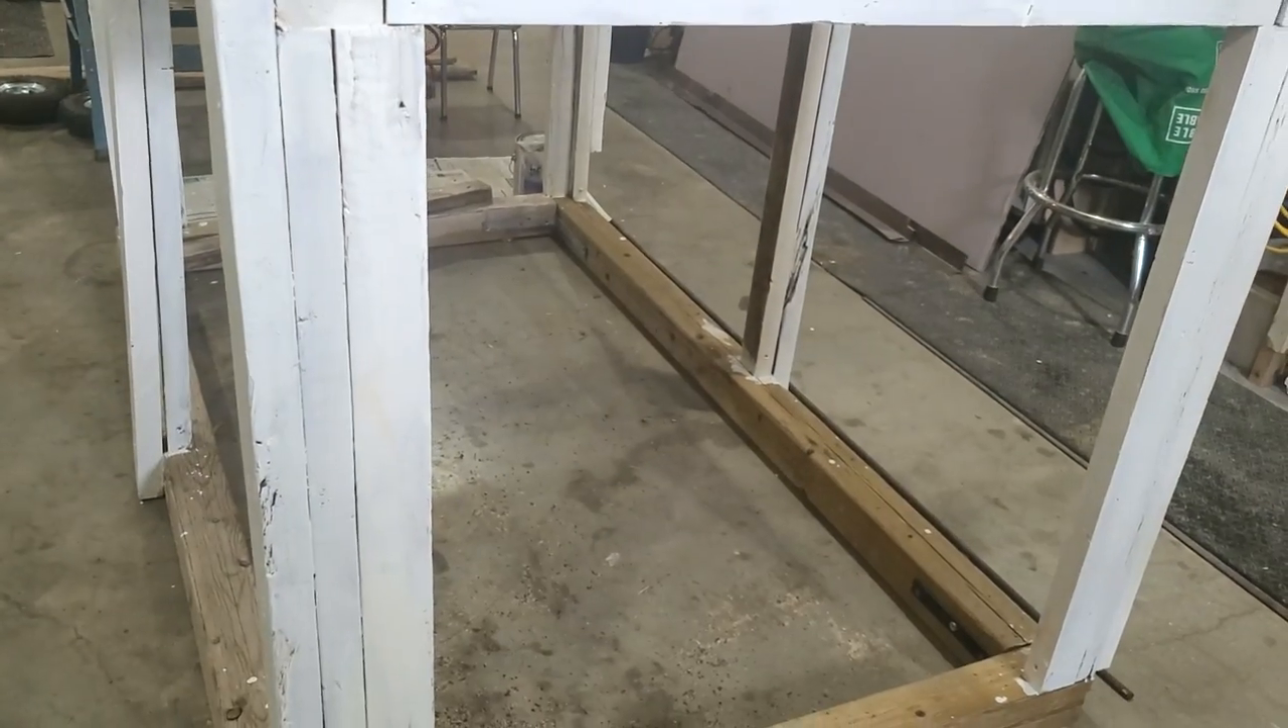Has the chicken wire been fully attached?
No.